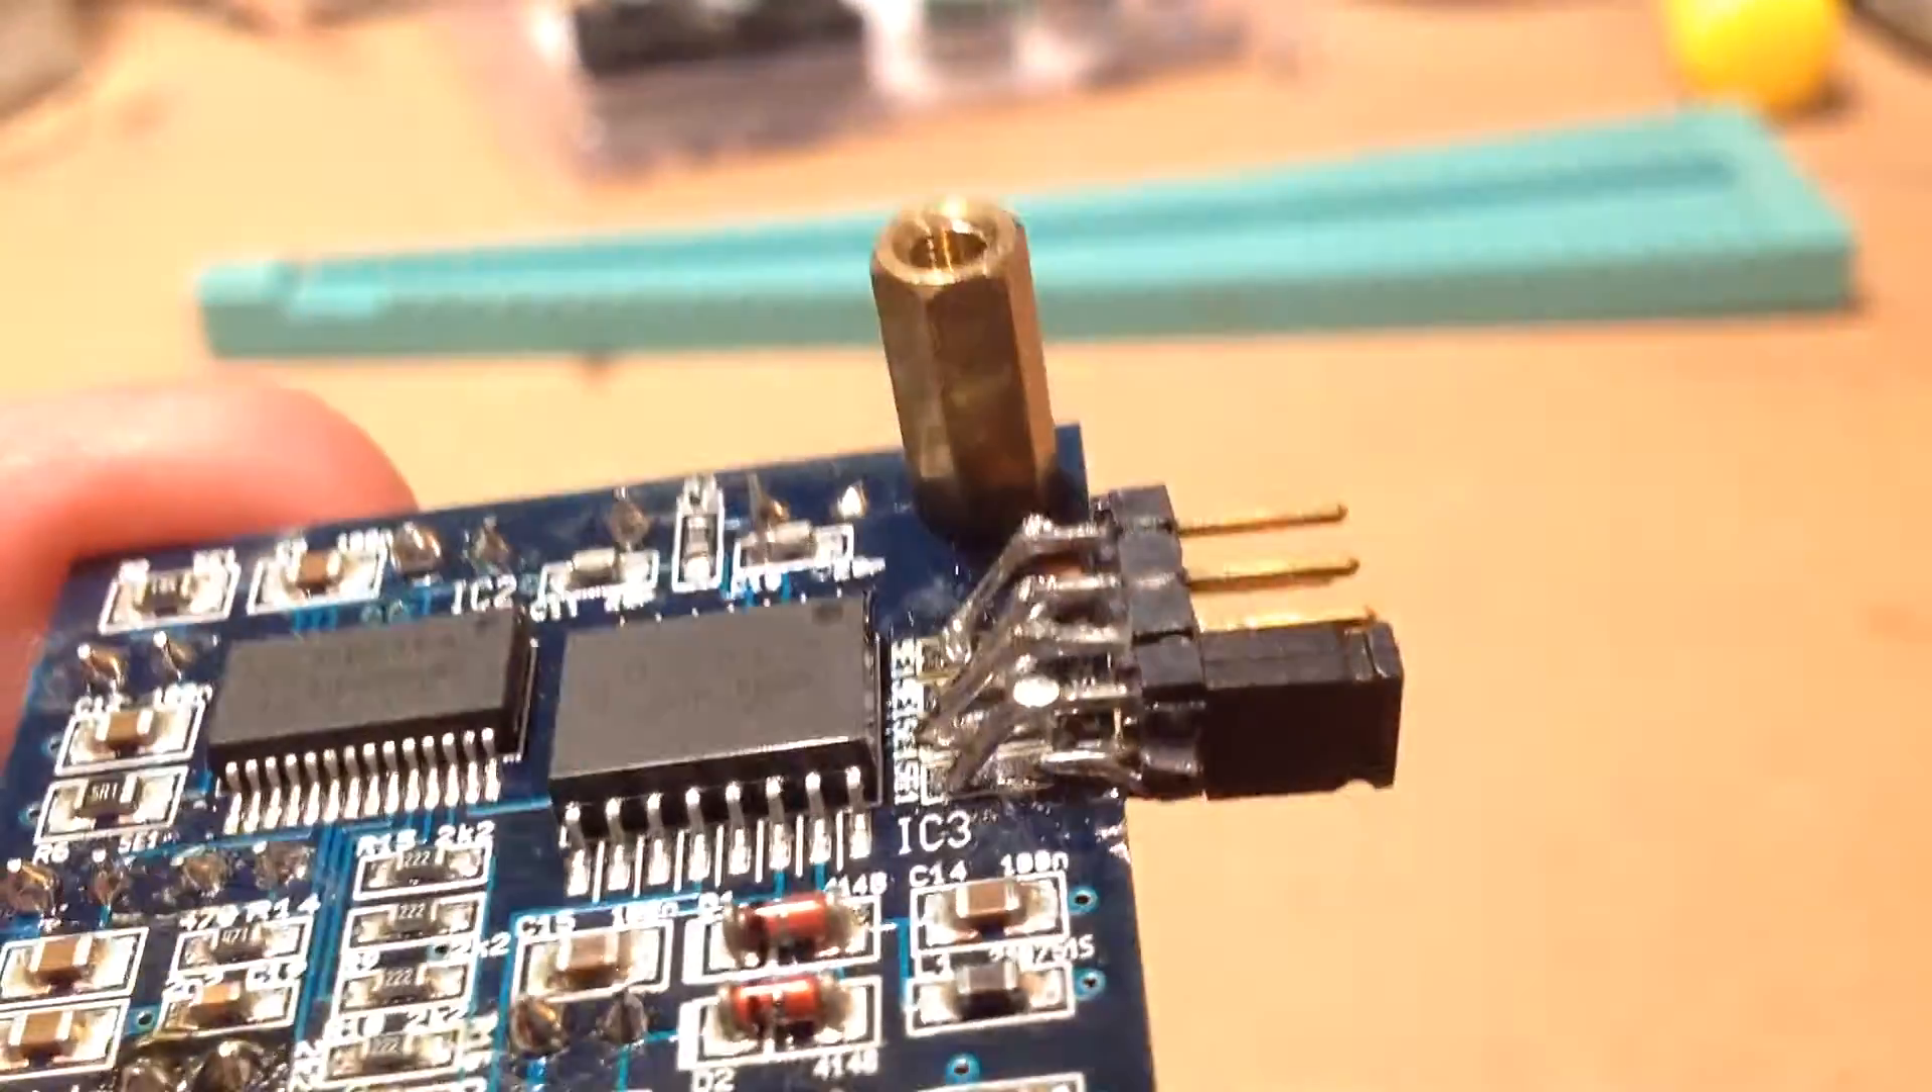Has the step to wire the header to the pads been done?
Yes.